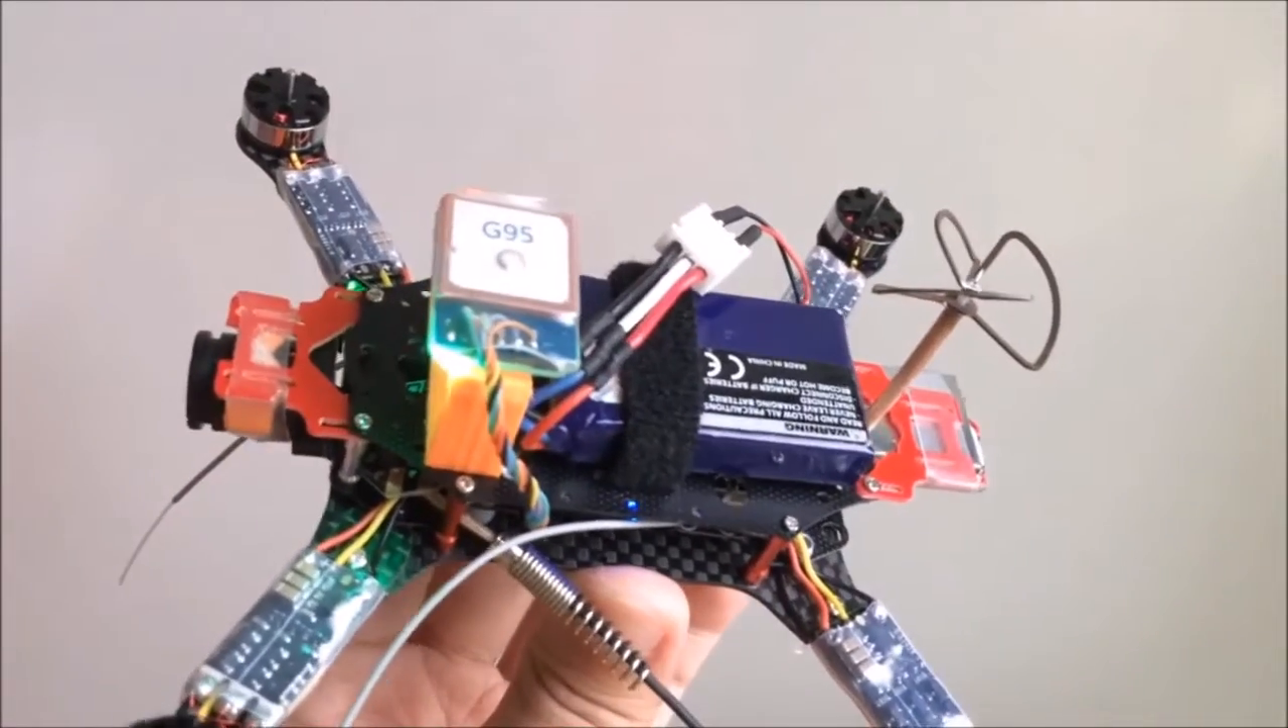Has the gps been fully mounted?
Yes.